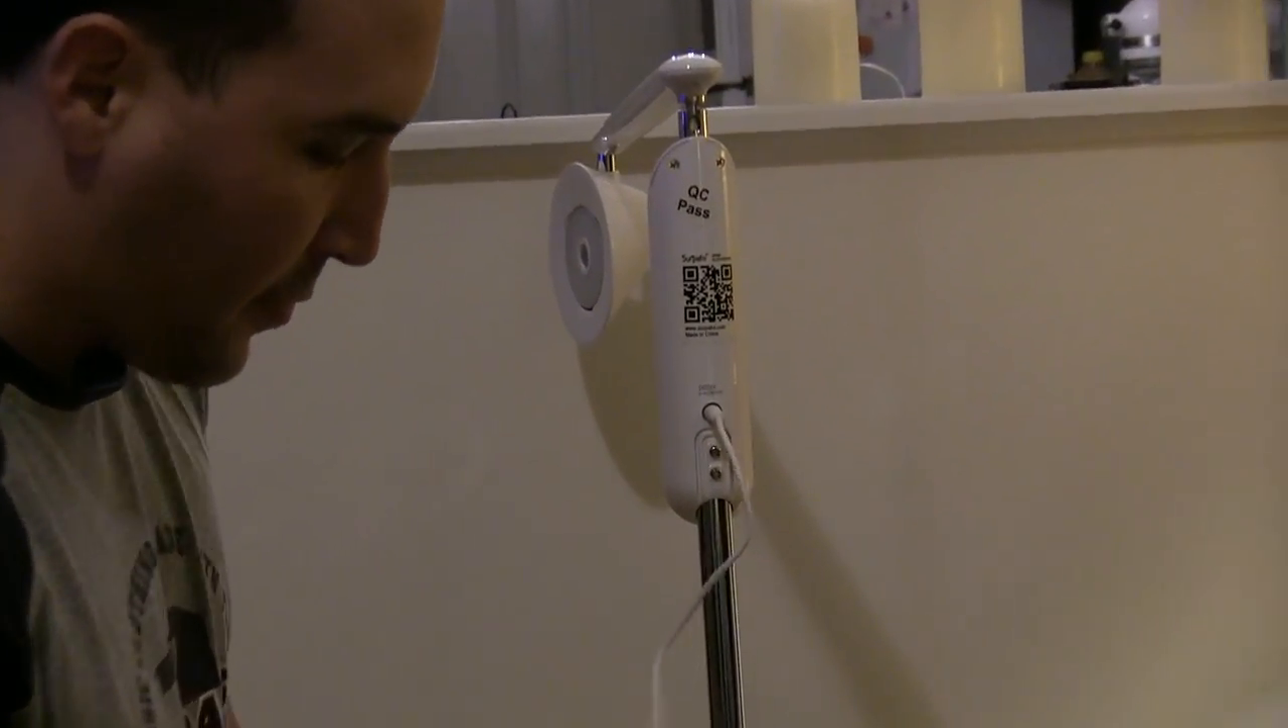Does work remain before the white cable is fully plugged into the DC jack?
No.